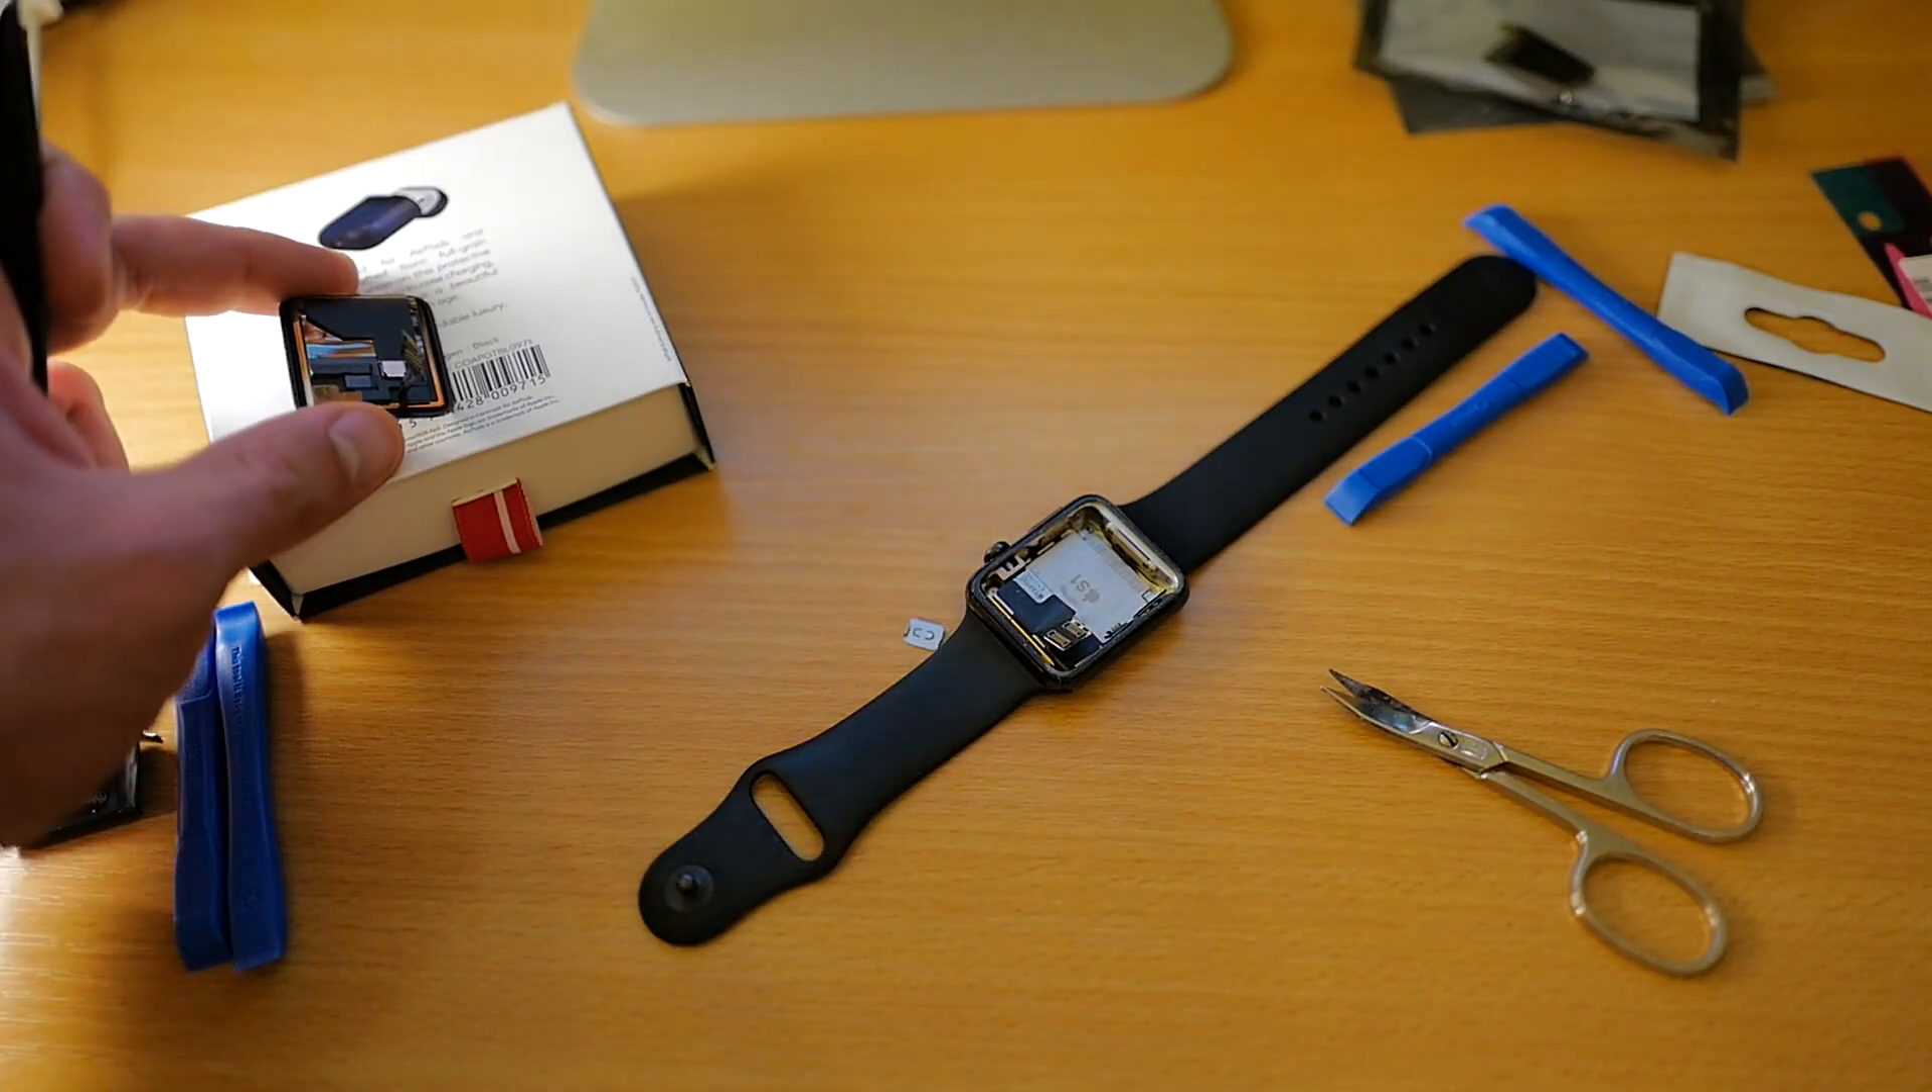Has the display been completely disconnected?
Yes.